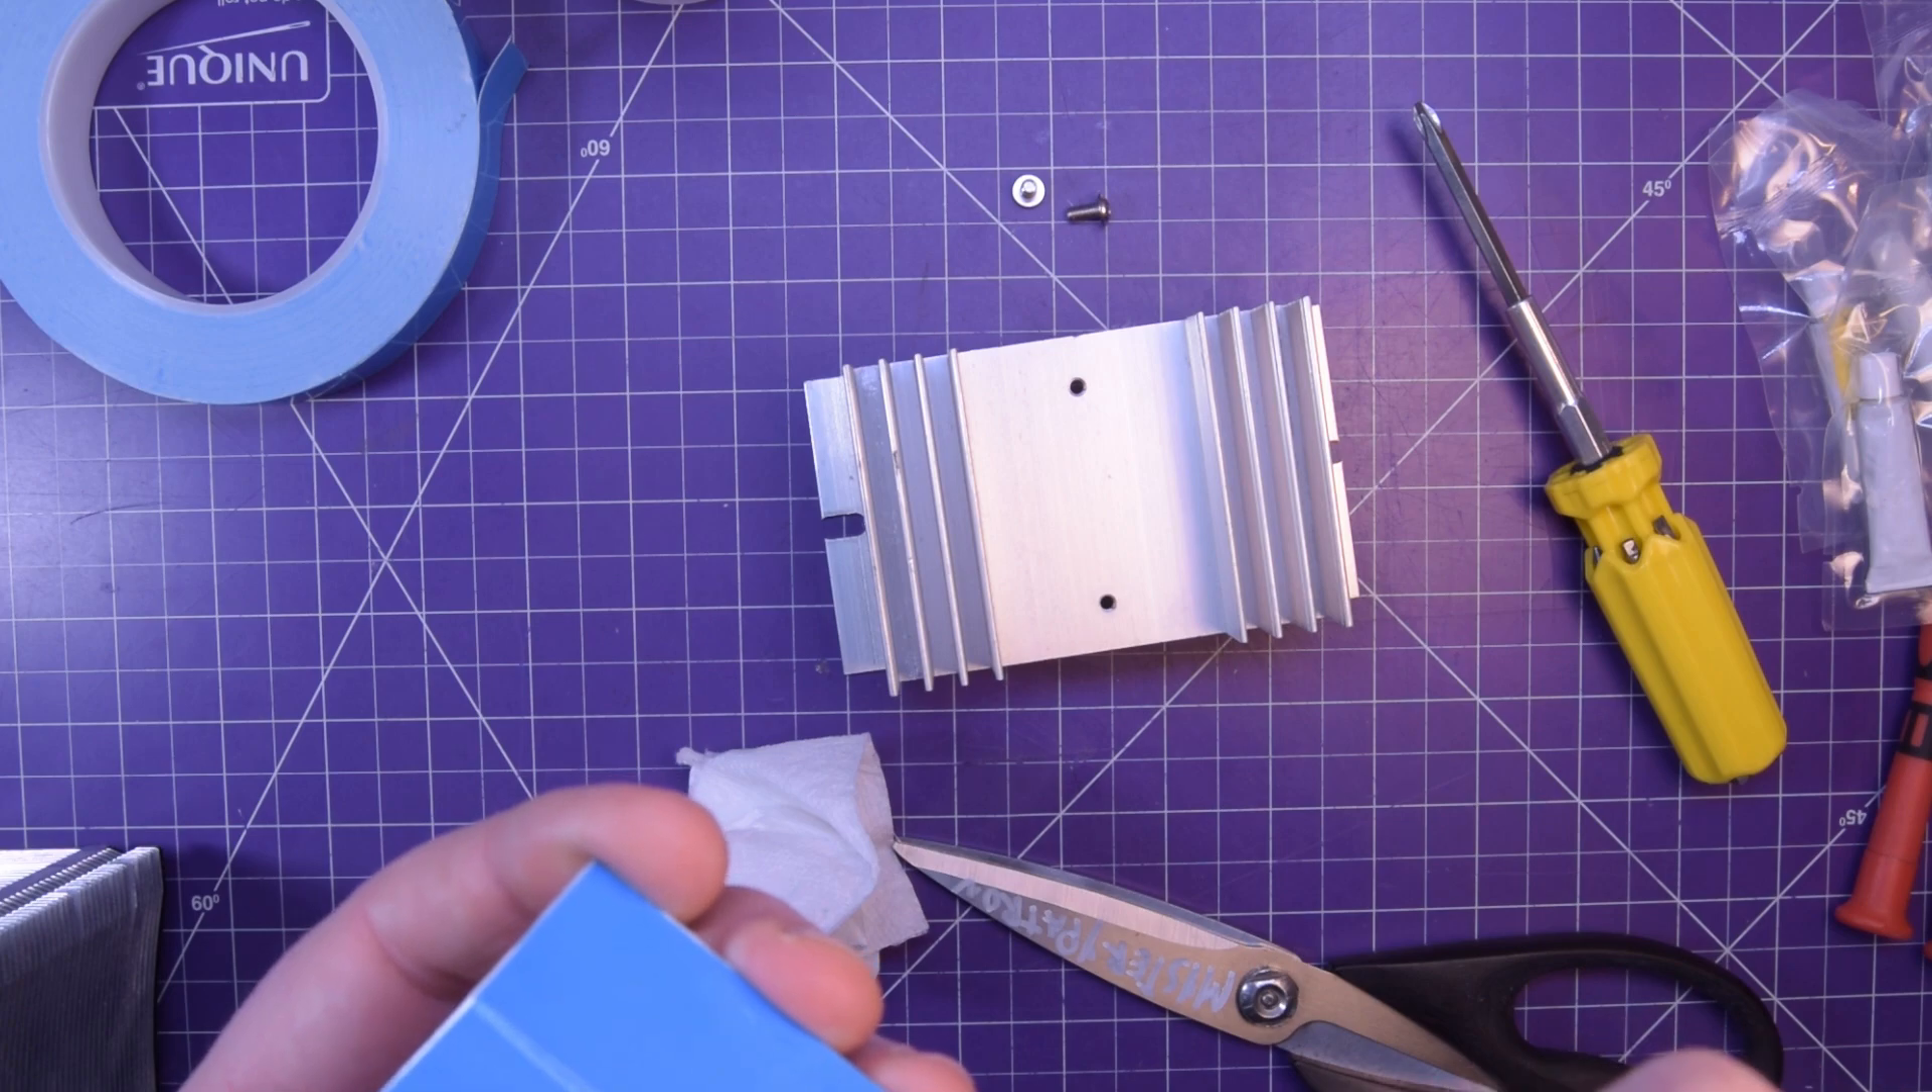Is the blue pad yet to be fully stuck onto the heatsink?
Yes.